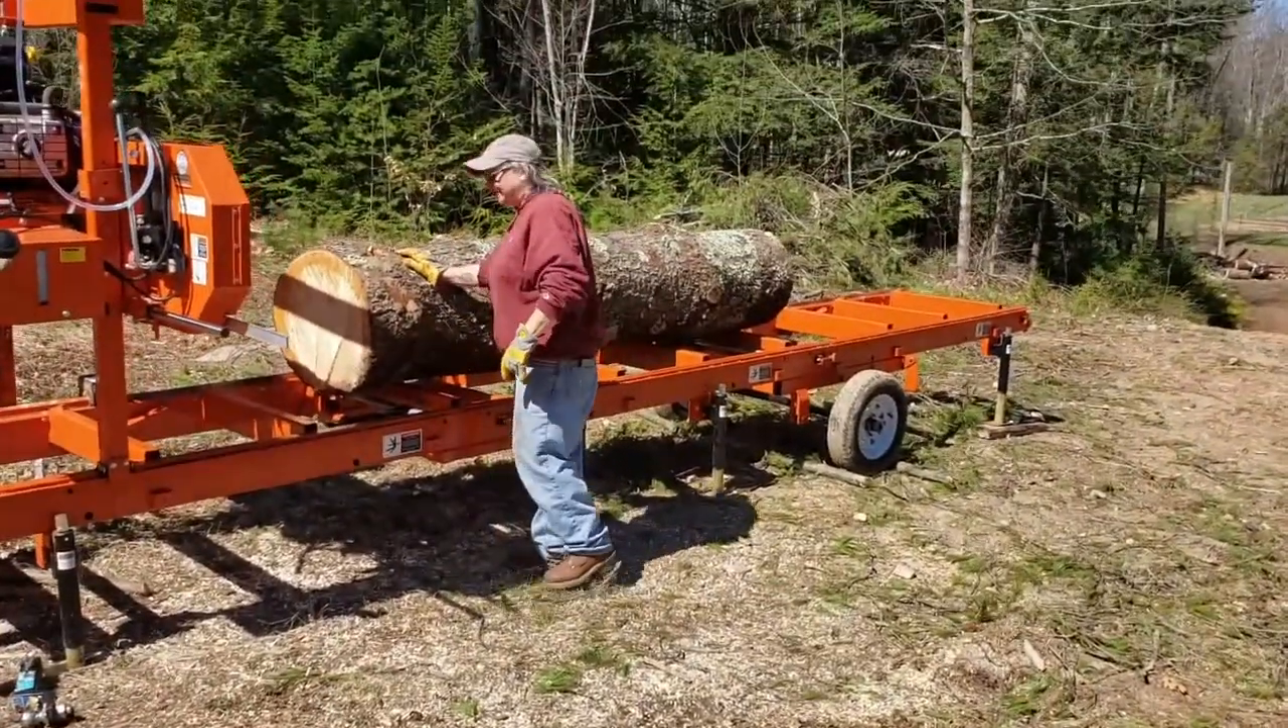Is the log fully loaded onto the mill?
Yes.